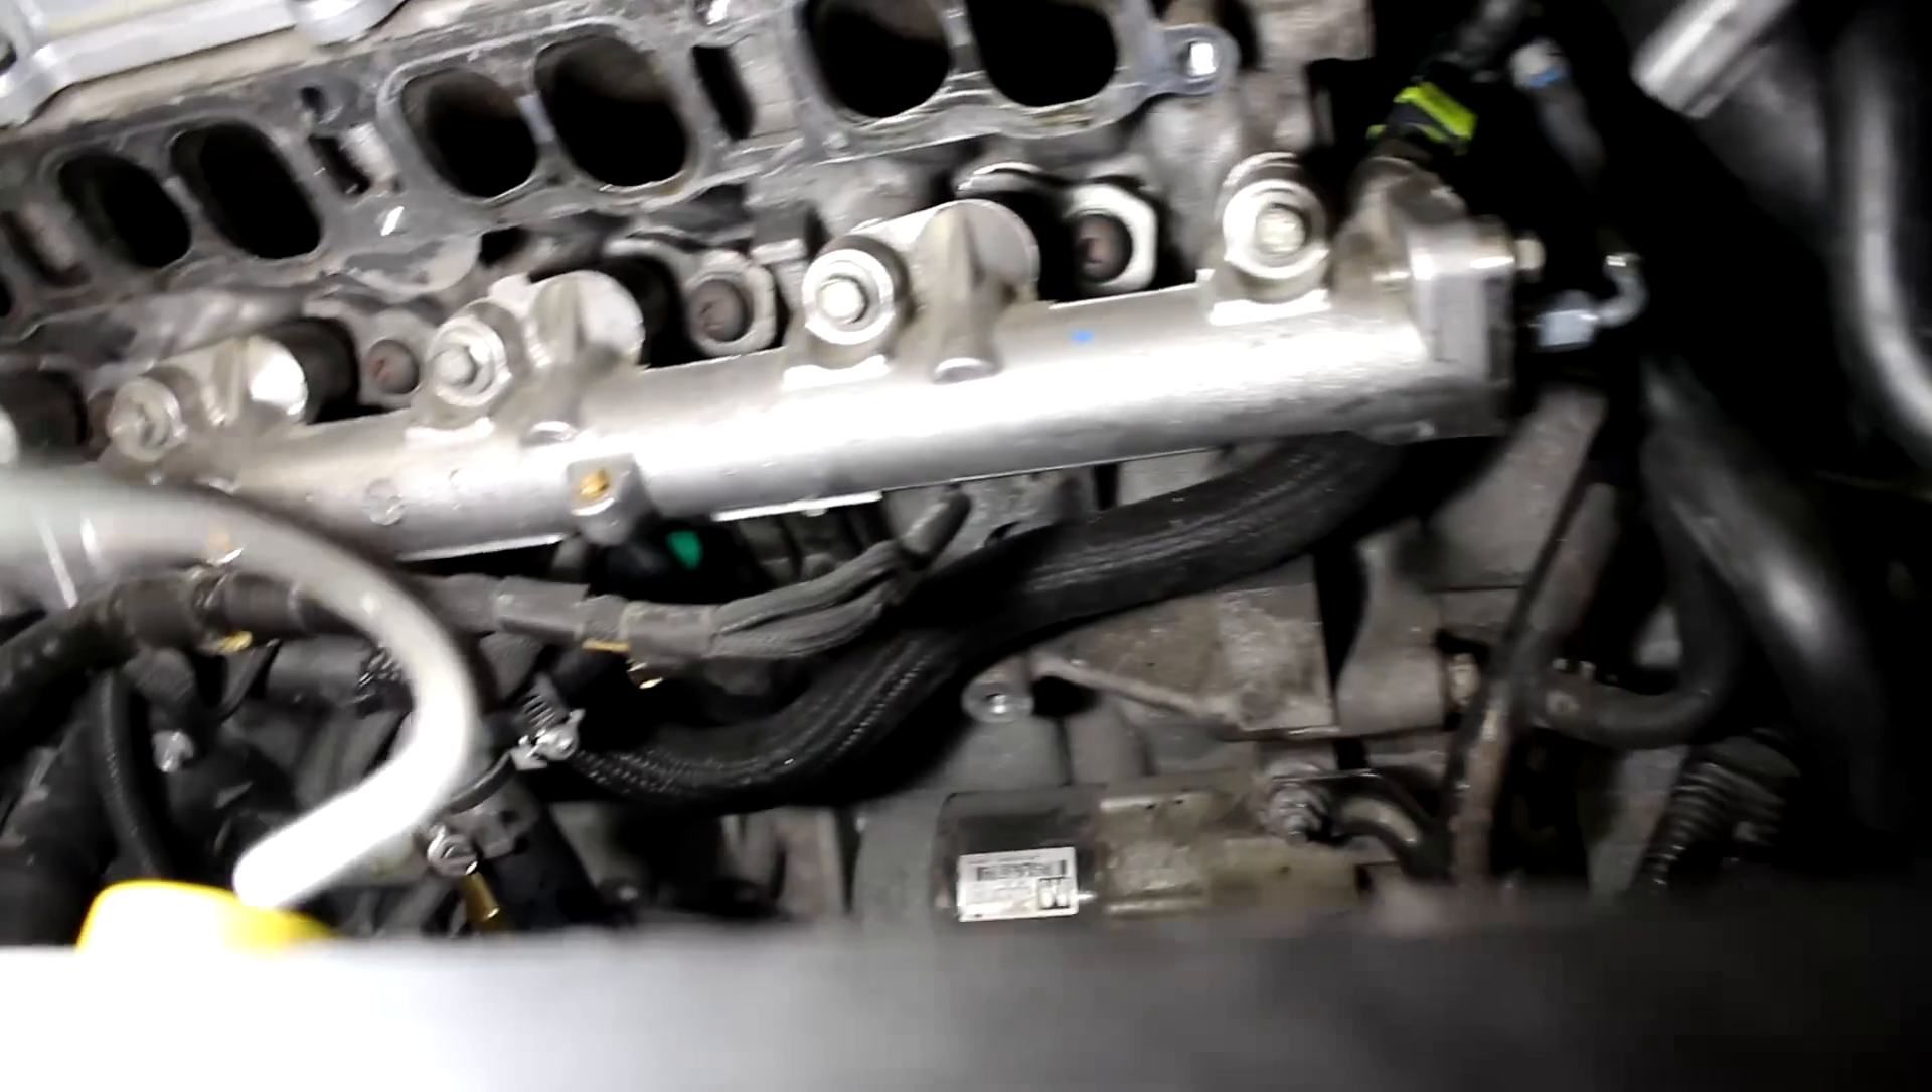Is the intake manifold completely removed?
Yes.